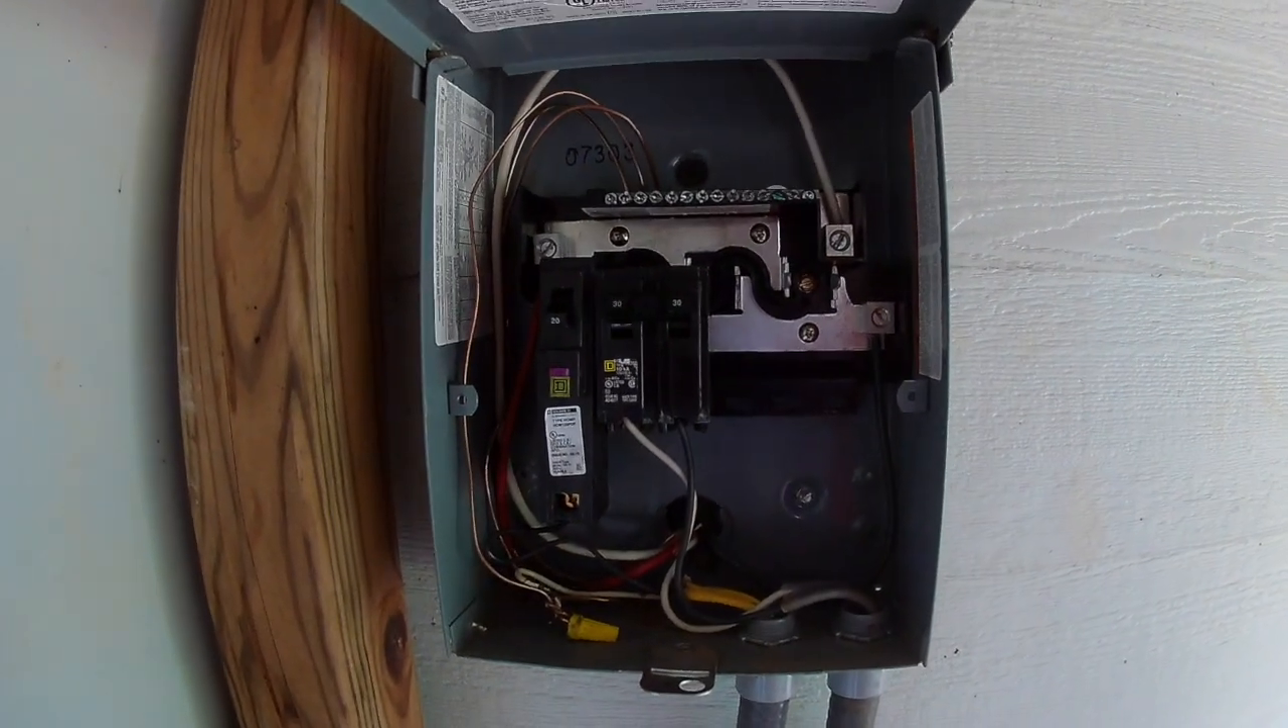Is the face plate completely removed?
Yes.